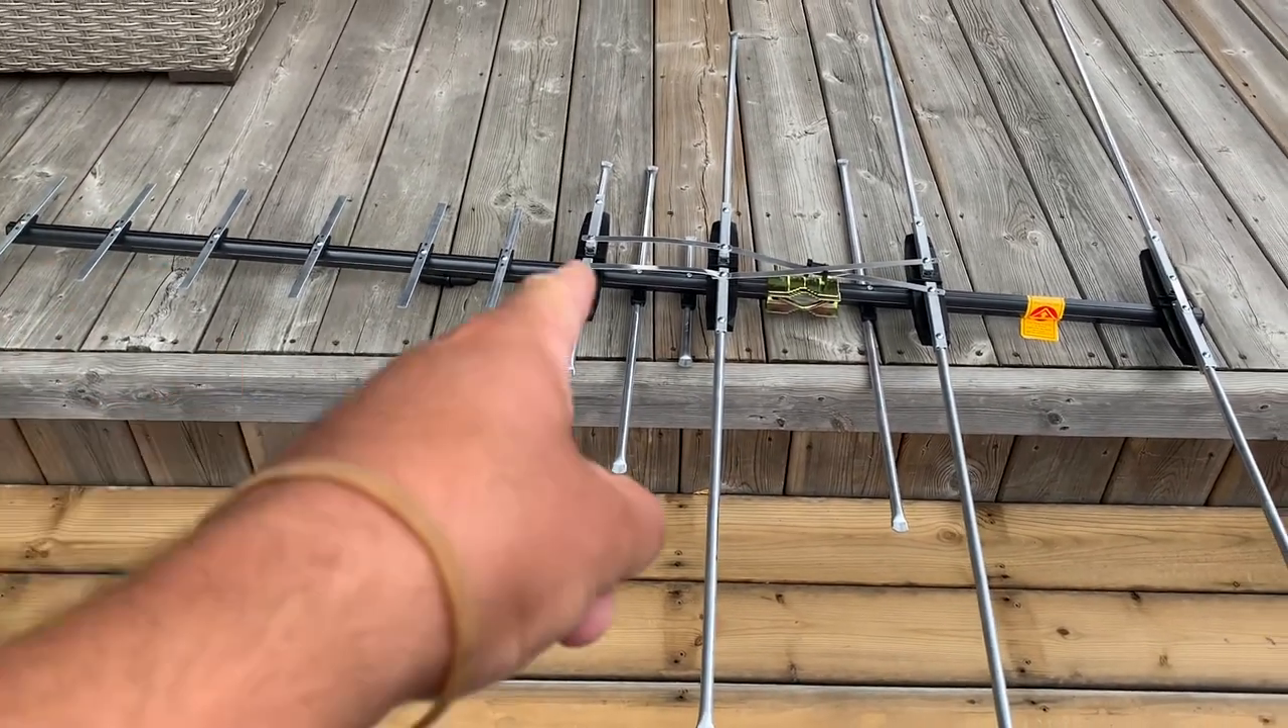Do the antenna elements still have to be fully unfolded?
No.